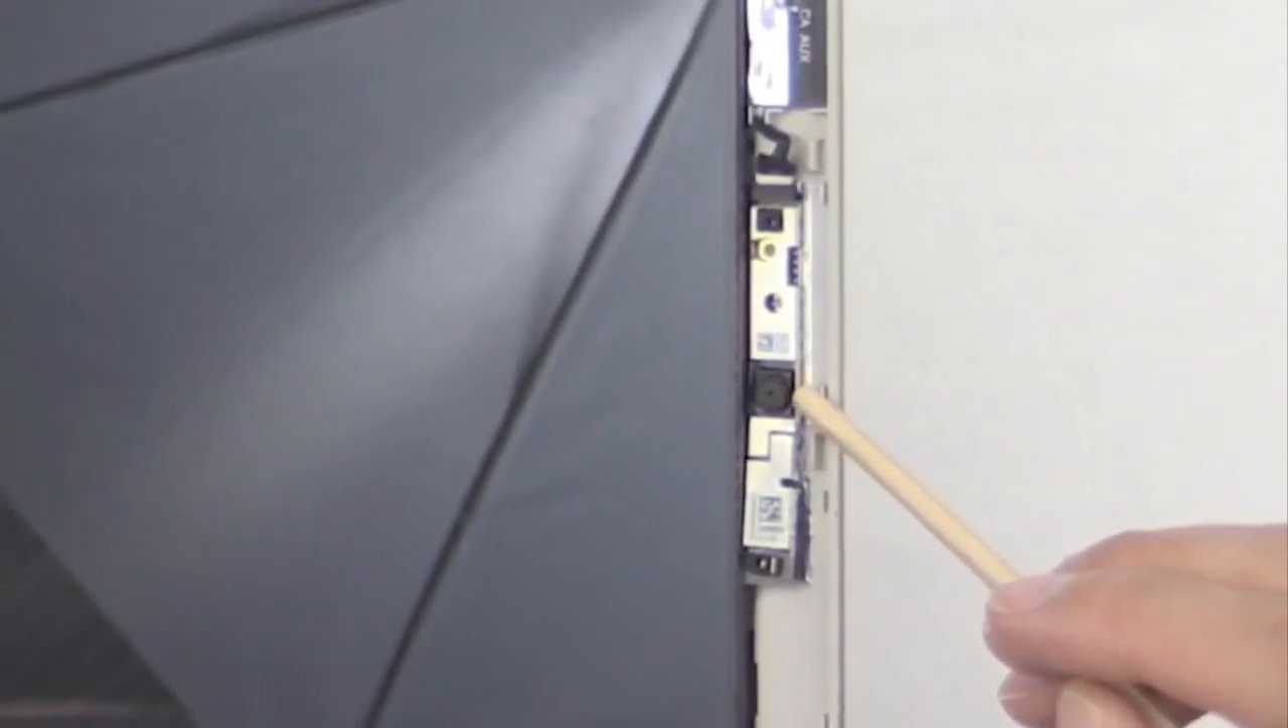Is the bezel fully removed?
Yes.